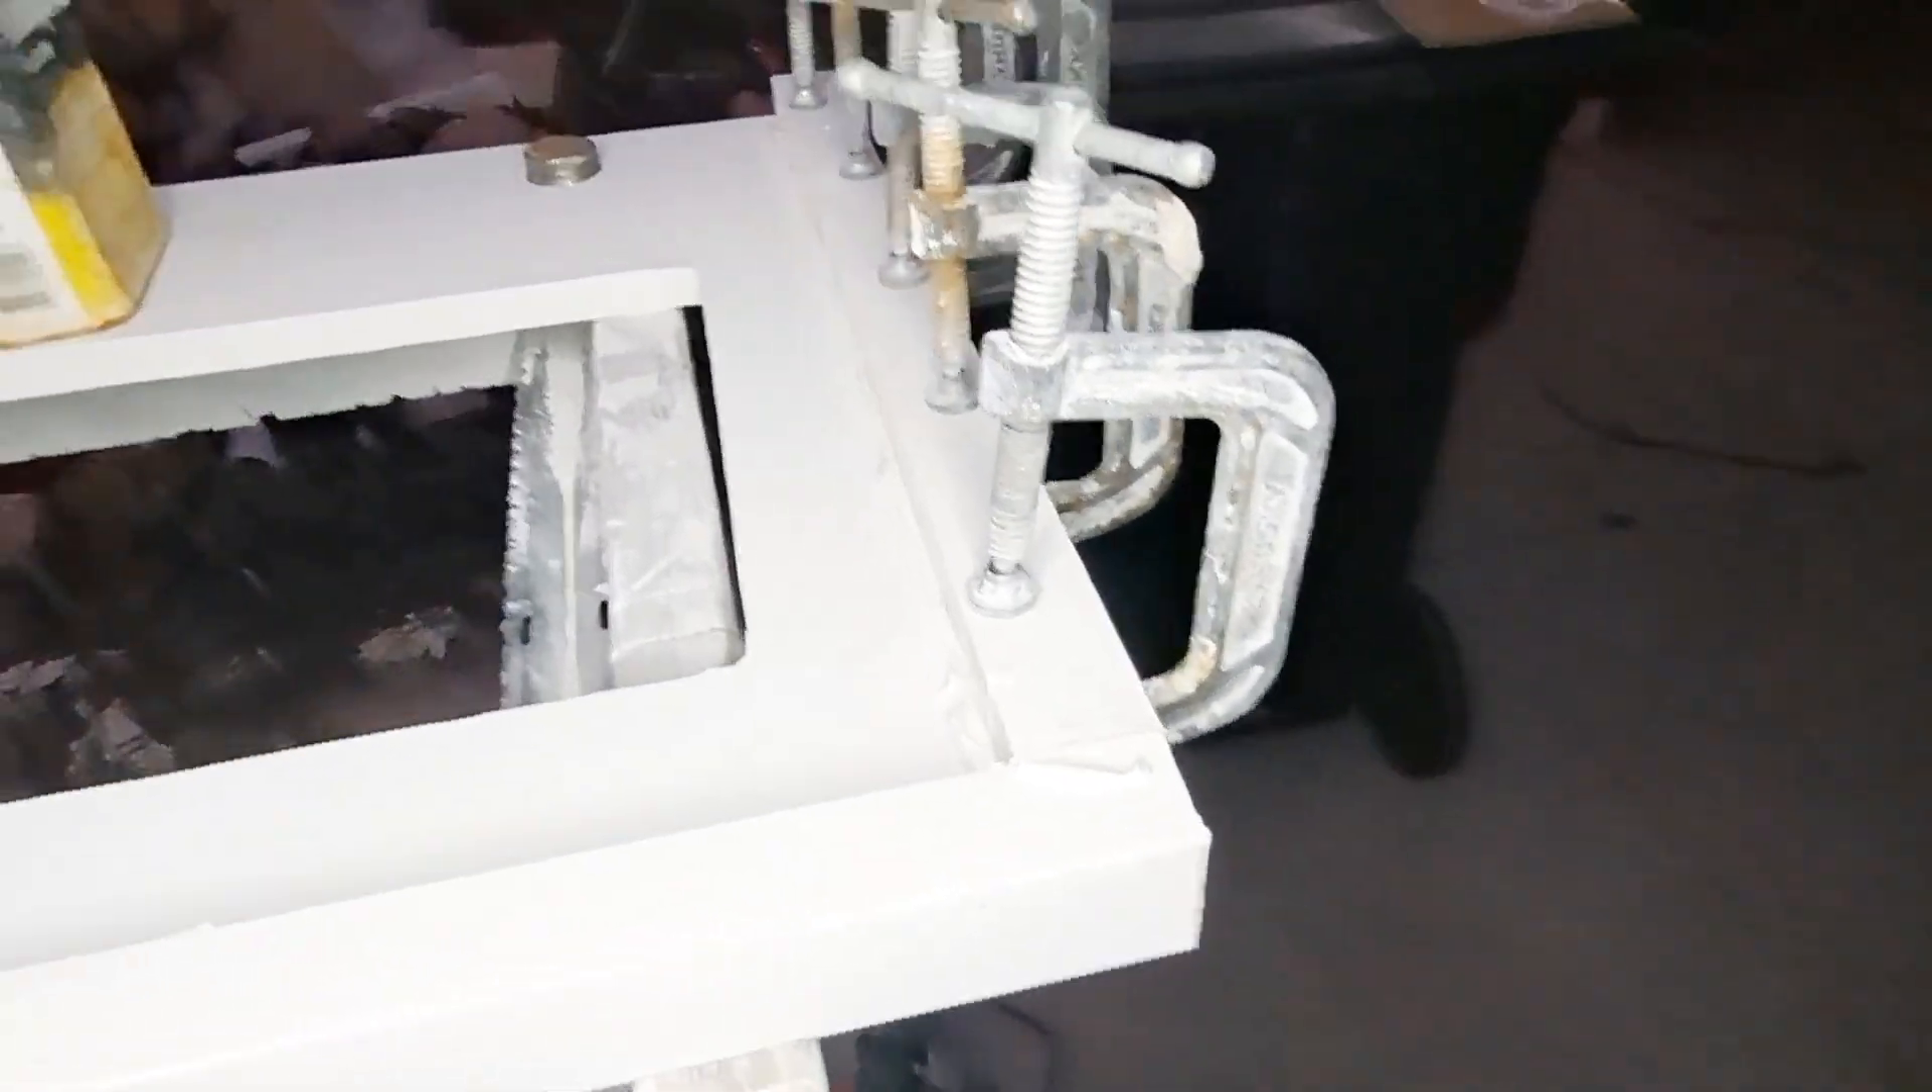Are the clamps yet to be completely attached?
No.